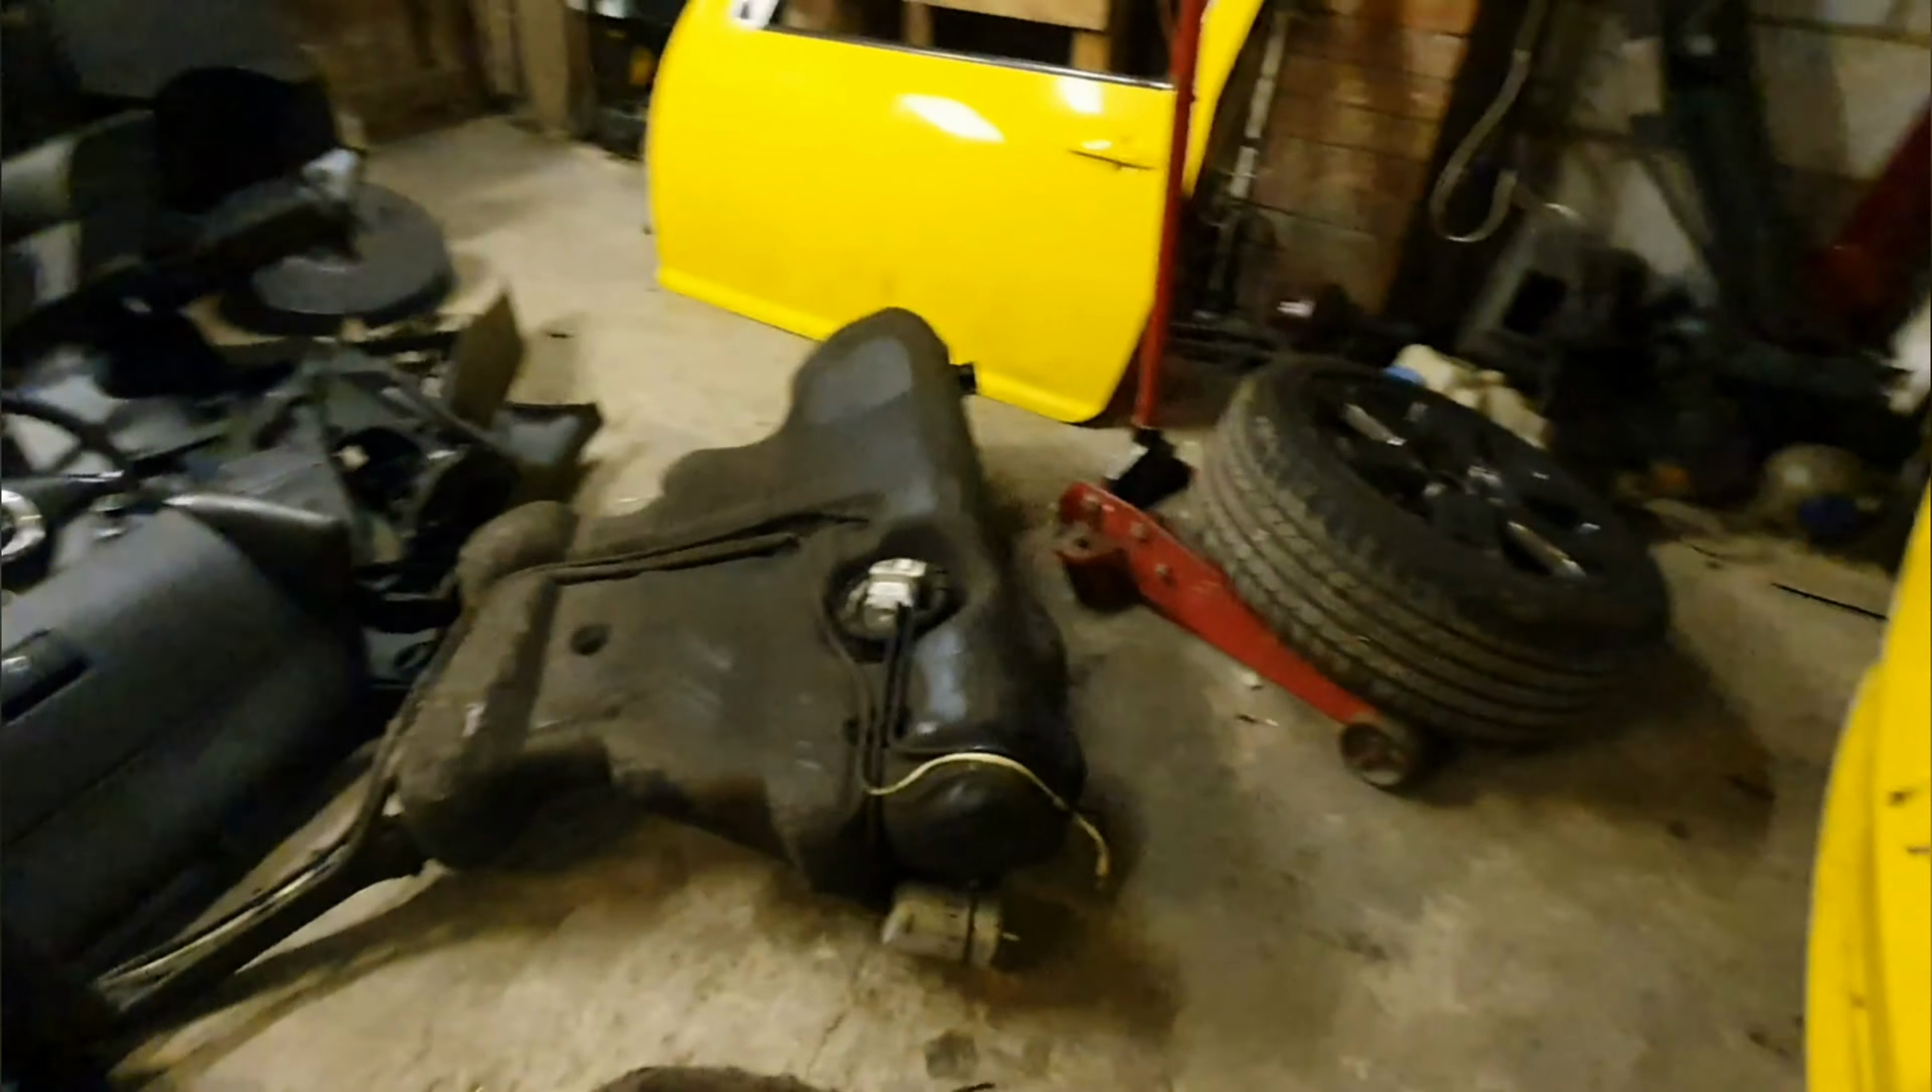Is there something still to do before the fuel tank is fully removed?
No.